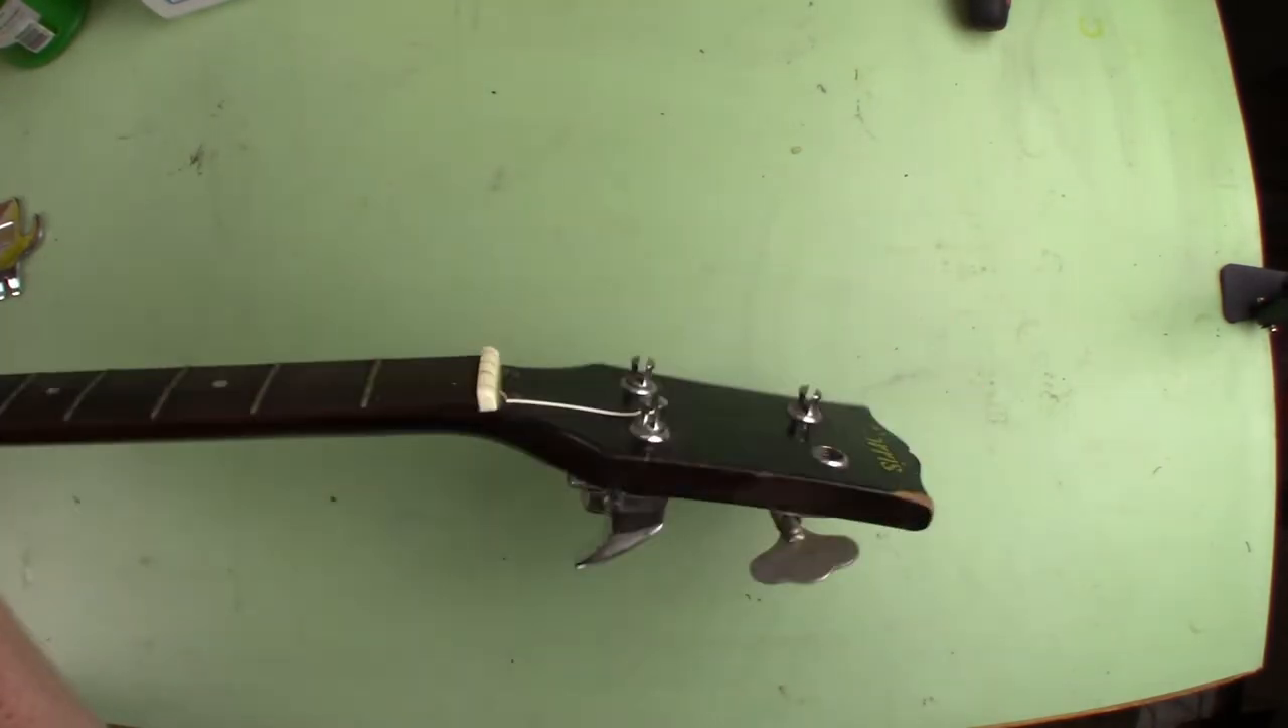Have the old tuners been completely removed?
No.